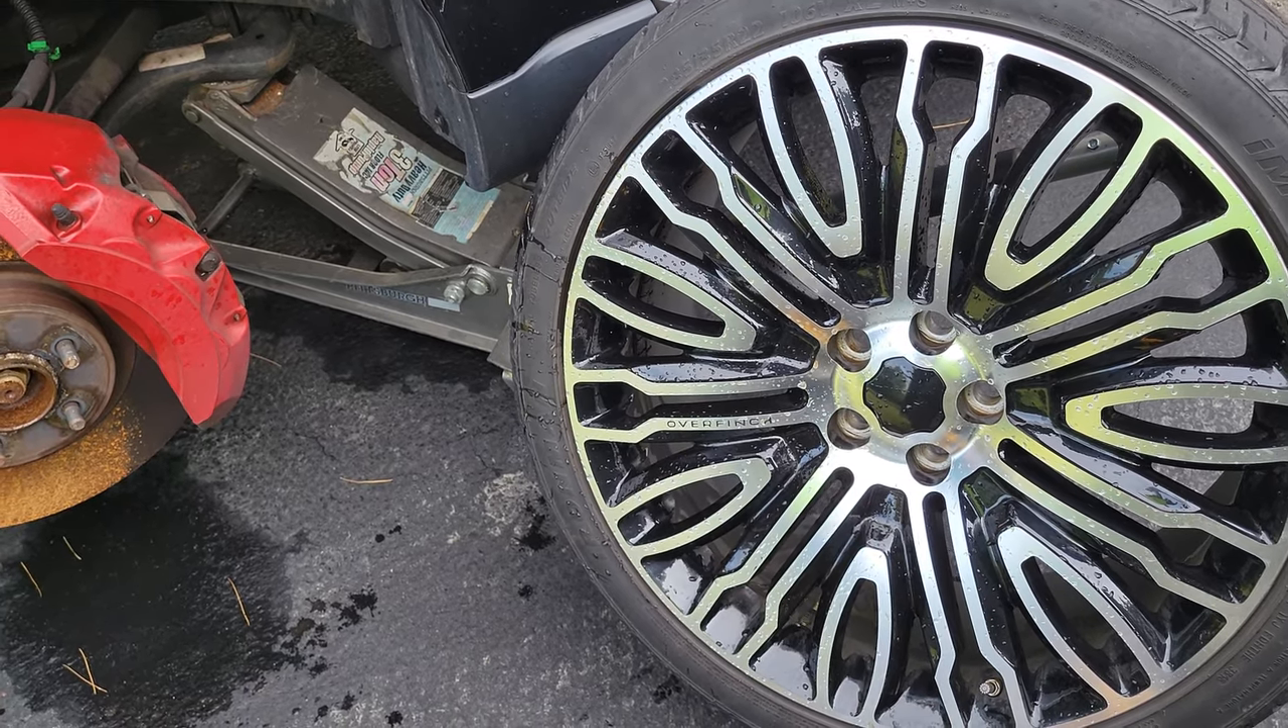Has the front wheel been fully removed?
Yes.